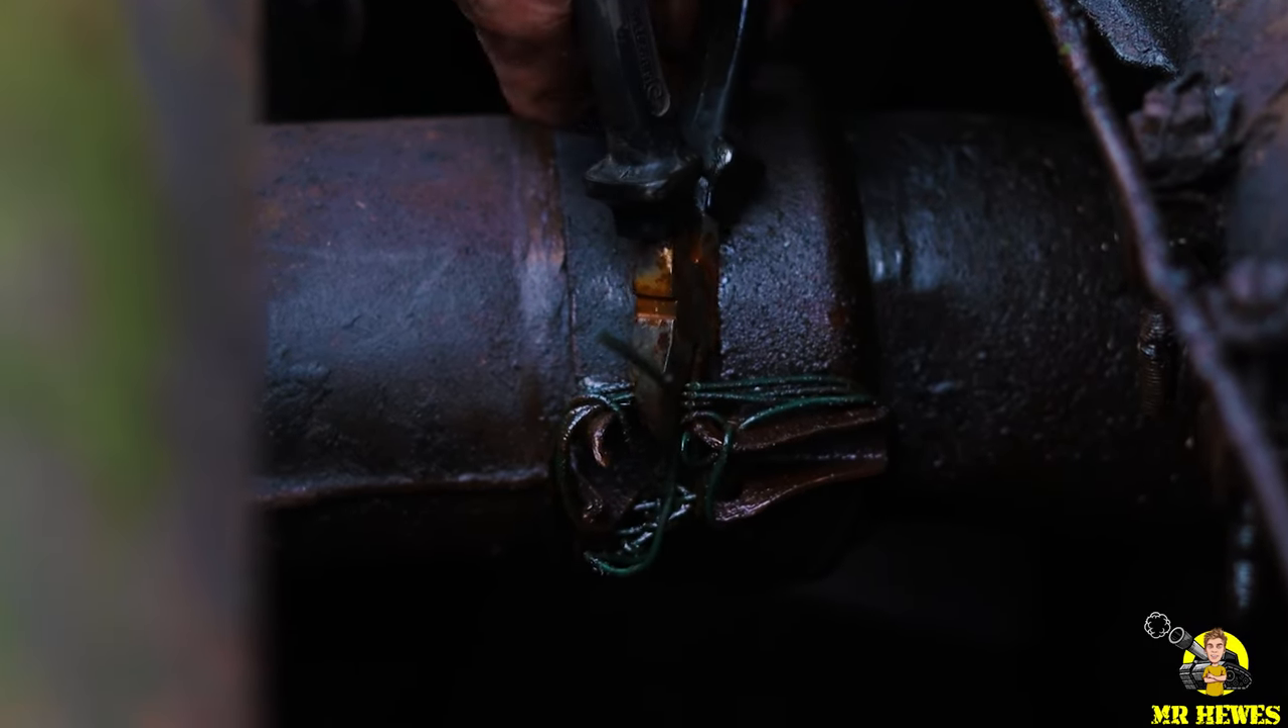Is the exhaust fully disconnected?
No.